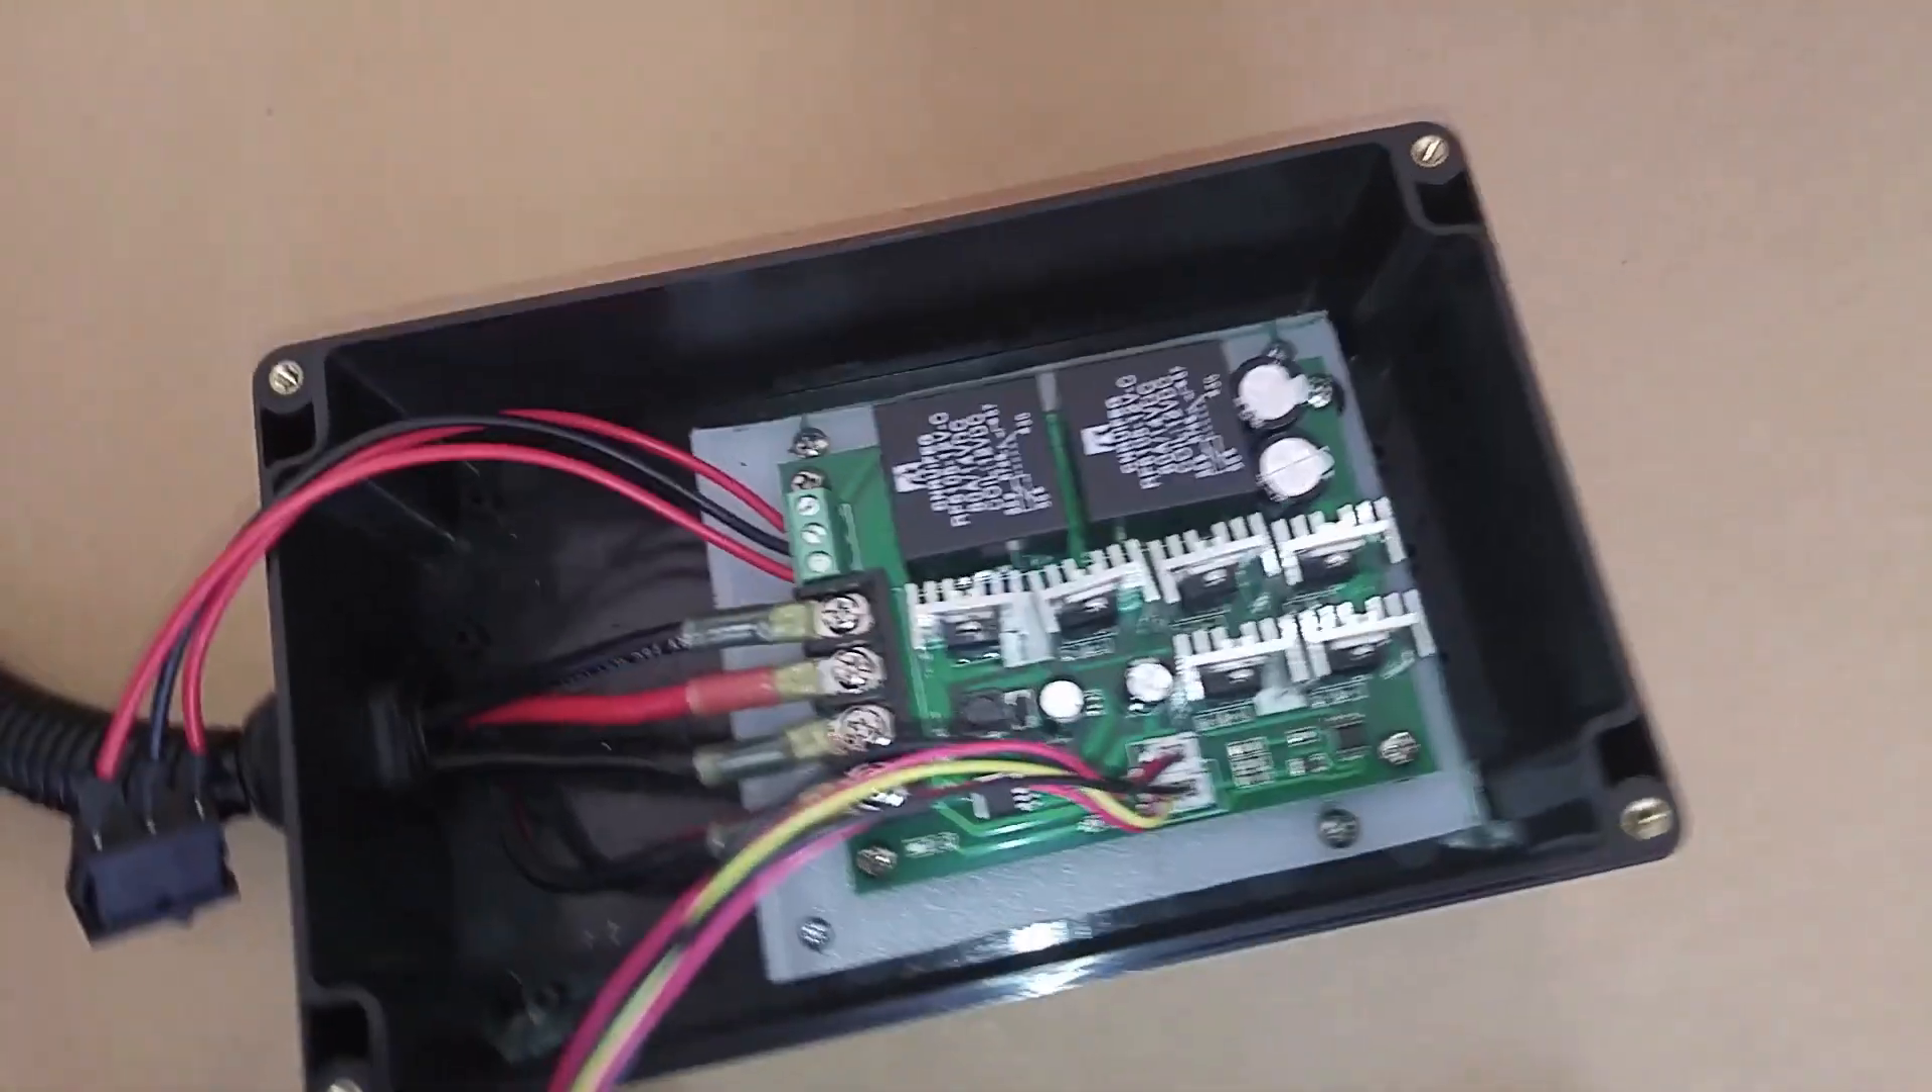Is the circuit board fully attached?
Yes.